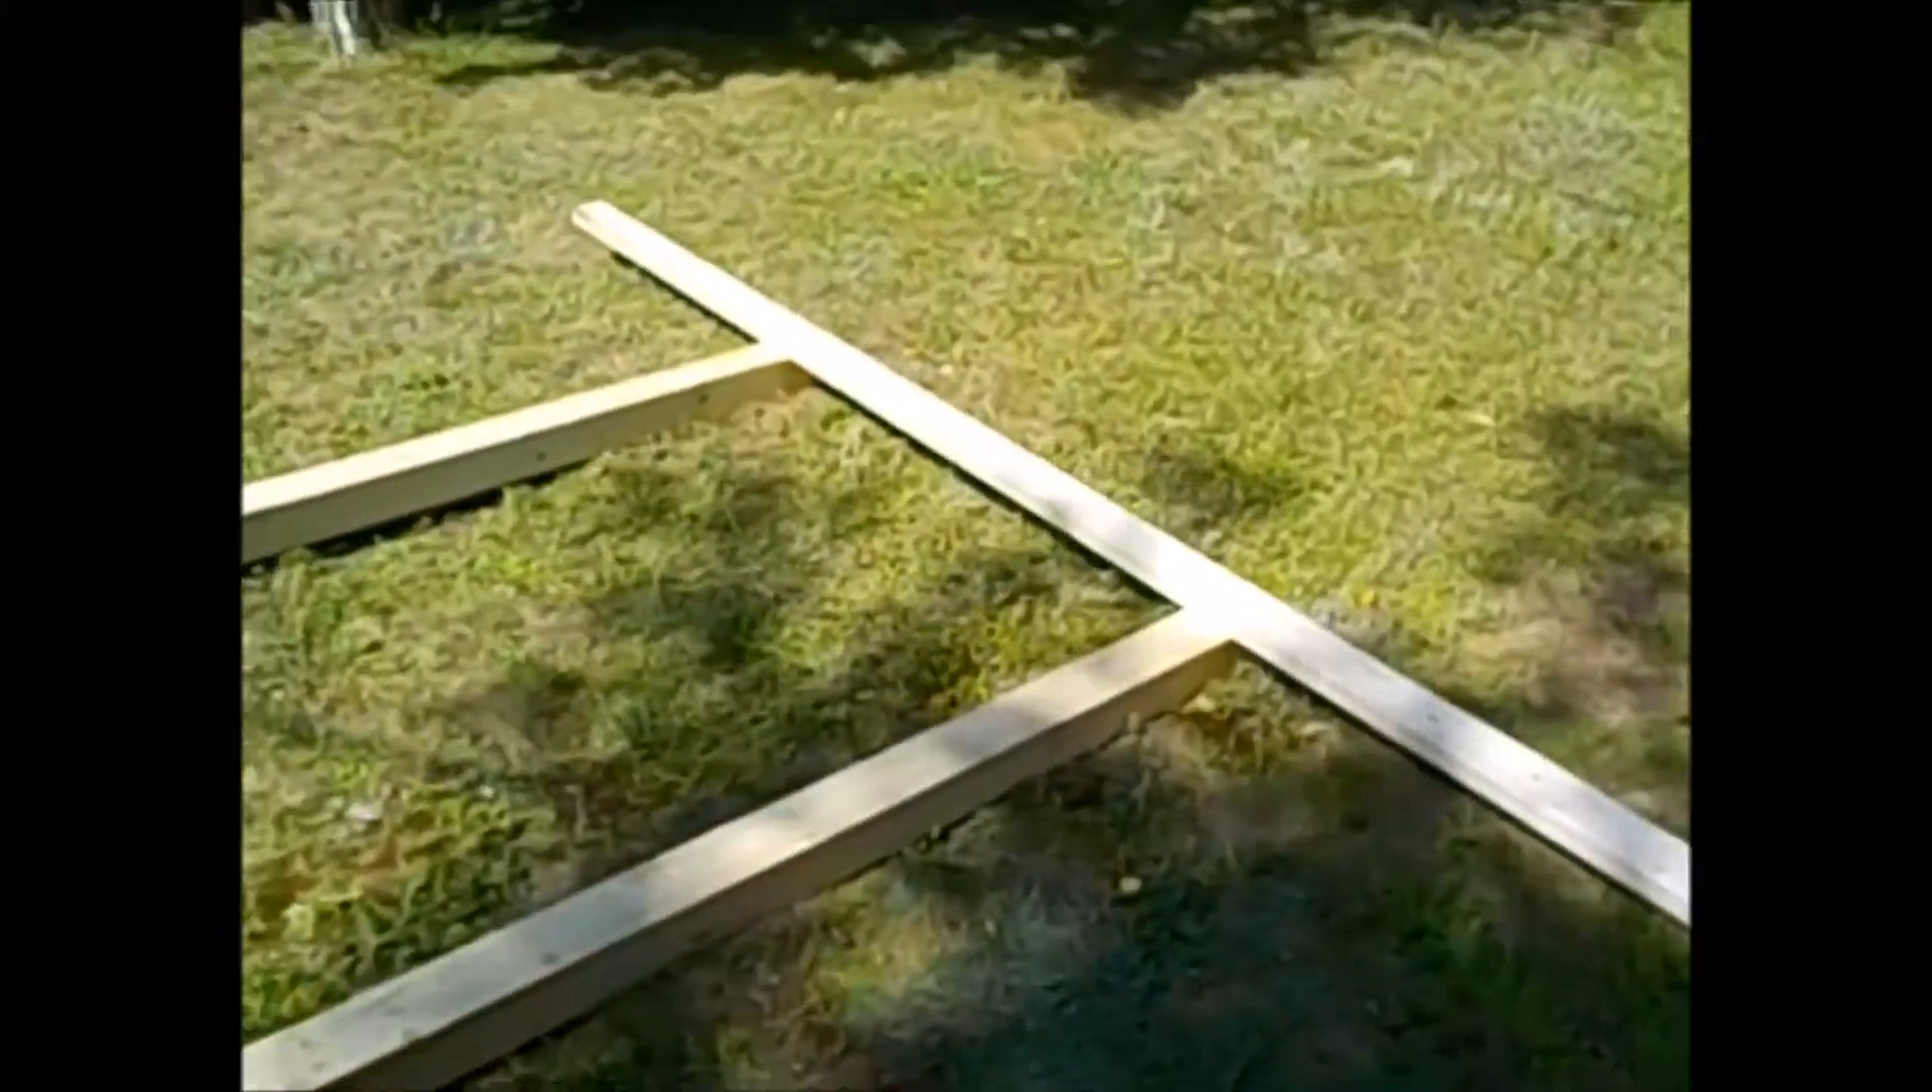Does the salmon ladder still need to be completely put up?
Yes.